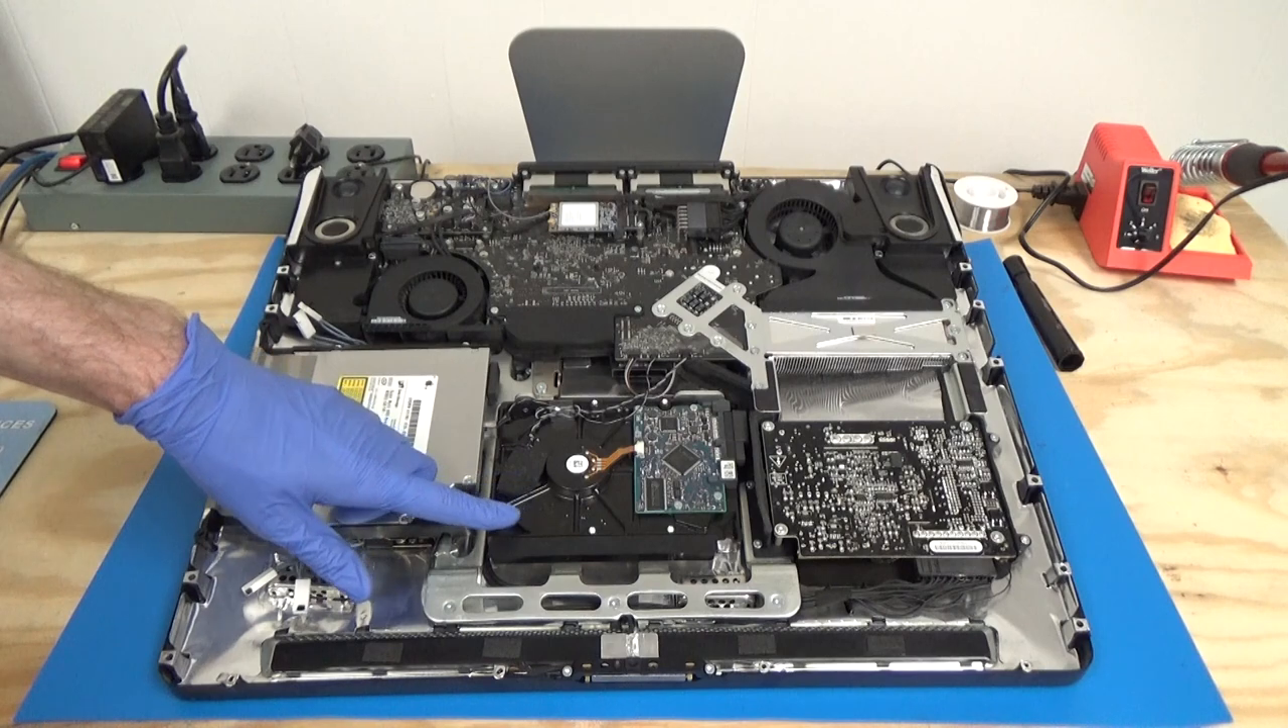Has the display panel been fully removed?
Yes.